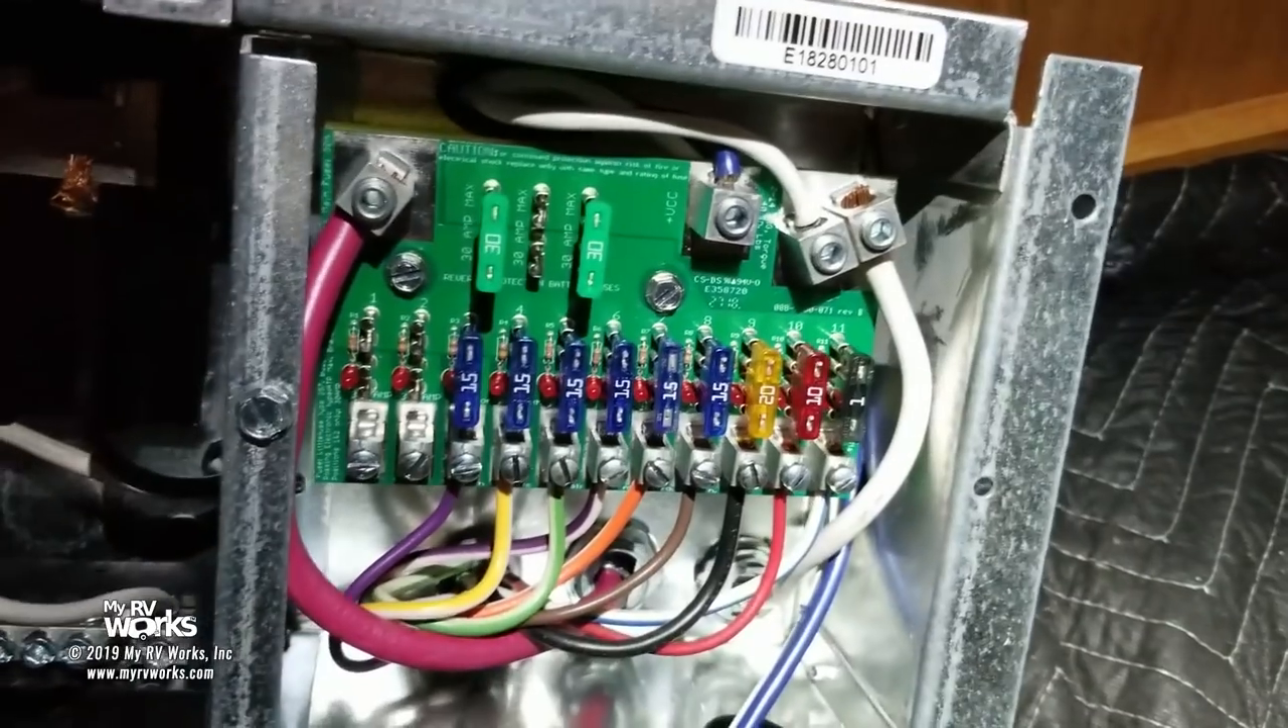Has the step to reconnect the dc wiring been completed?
Yes.